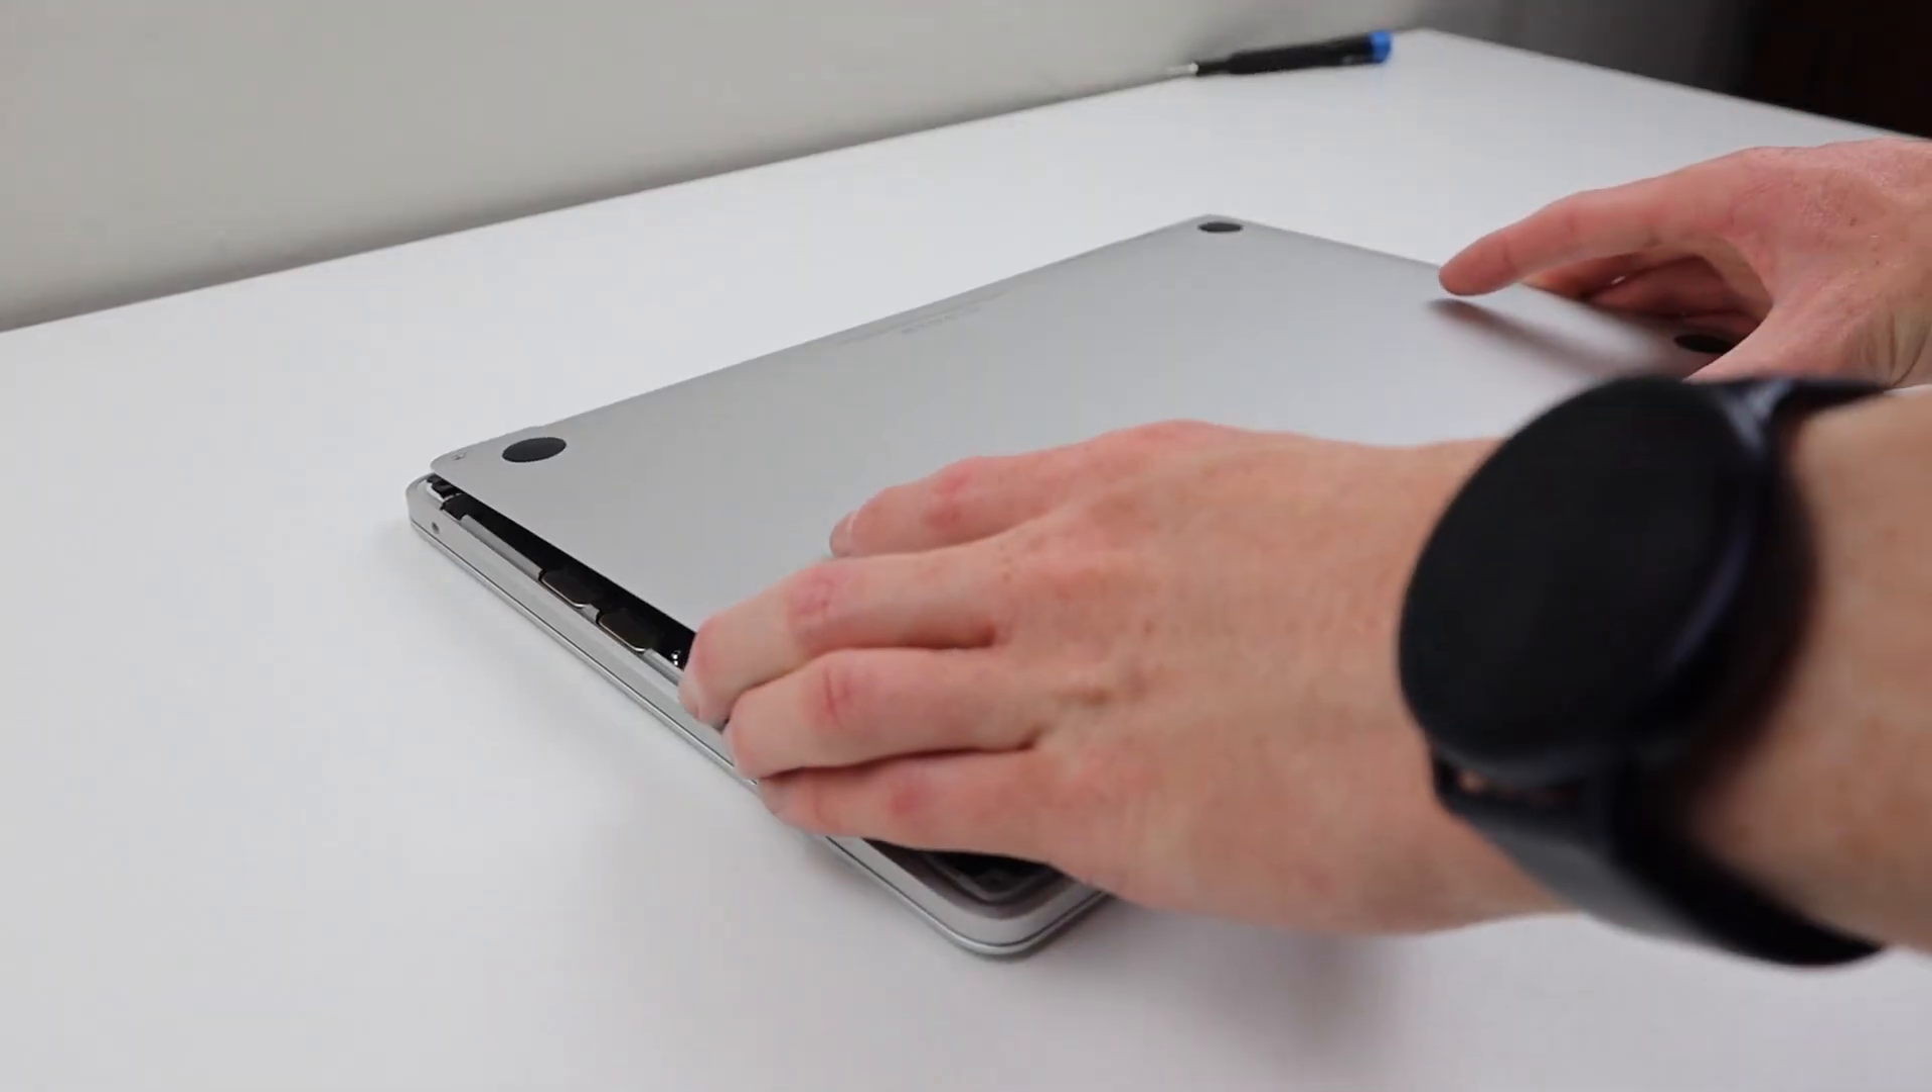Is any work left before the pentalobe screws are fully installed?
Yes.